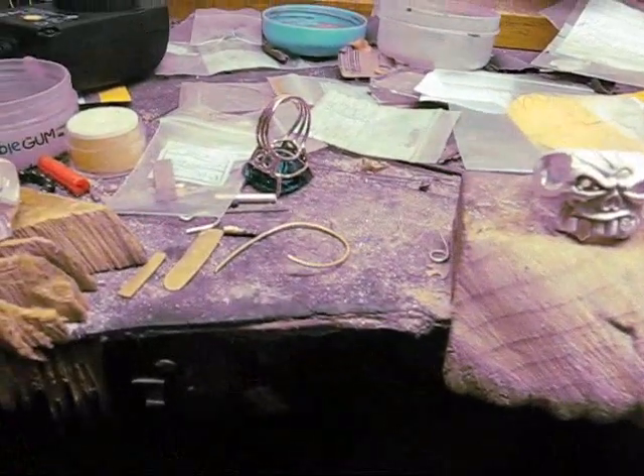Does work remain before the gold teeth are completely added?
Yes.